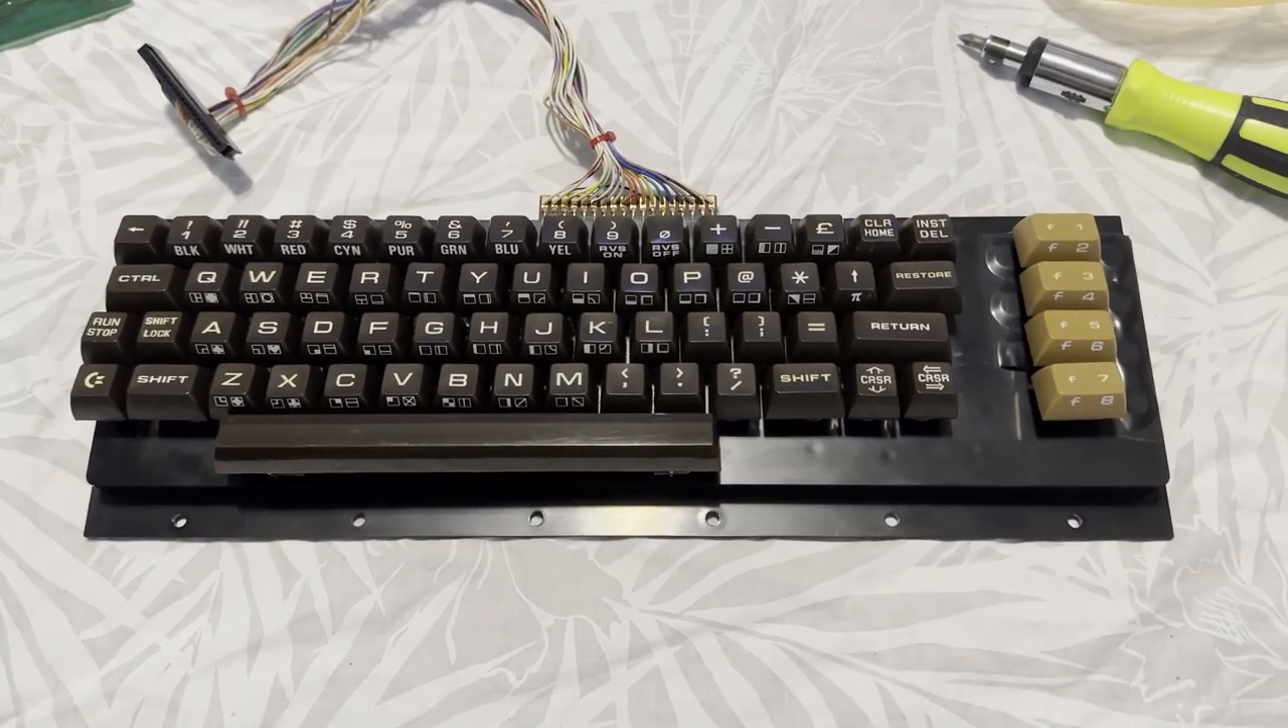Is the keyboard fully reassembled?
Yes.